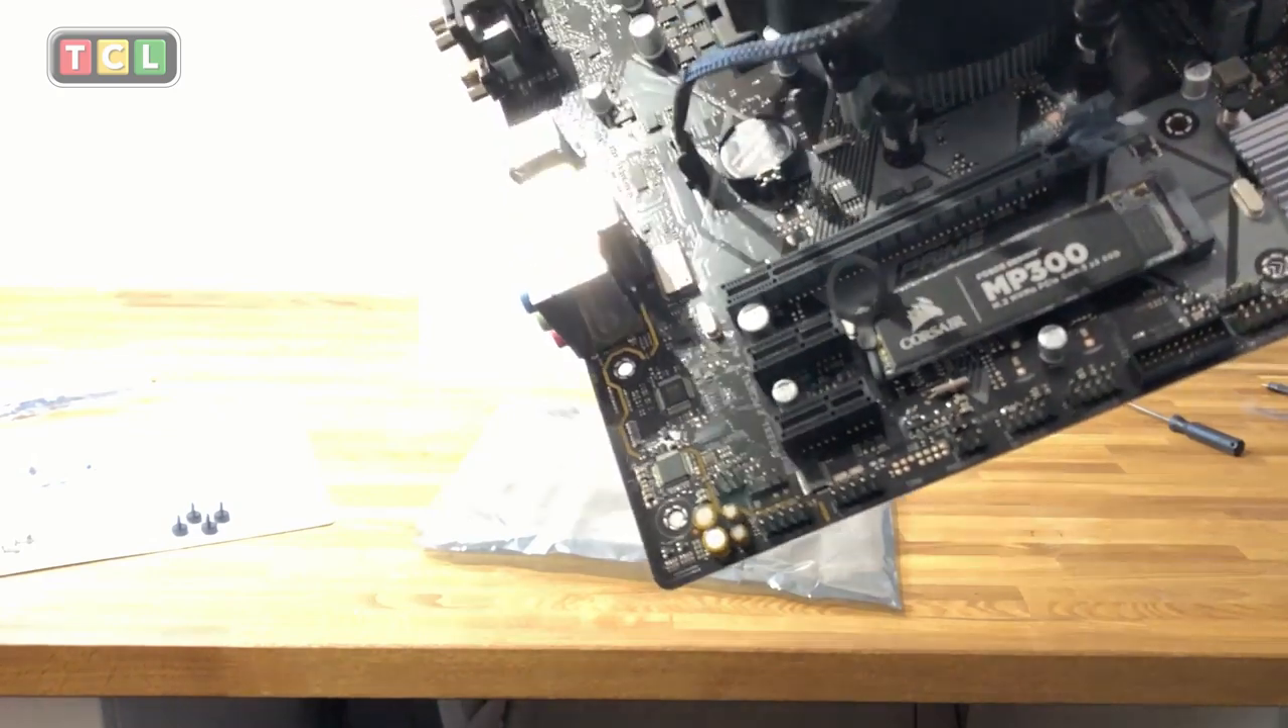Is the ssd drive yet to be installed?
No.